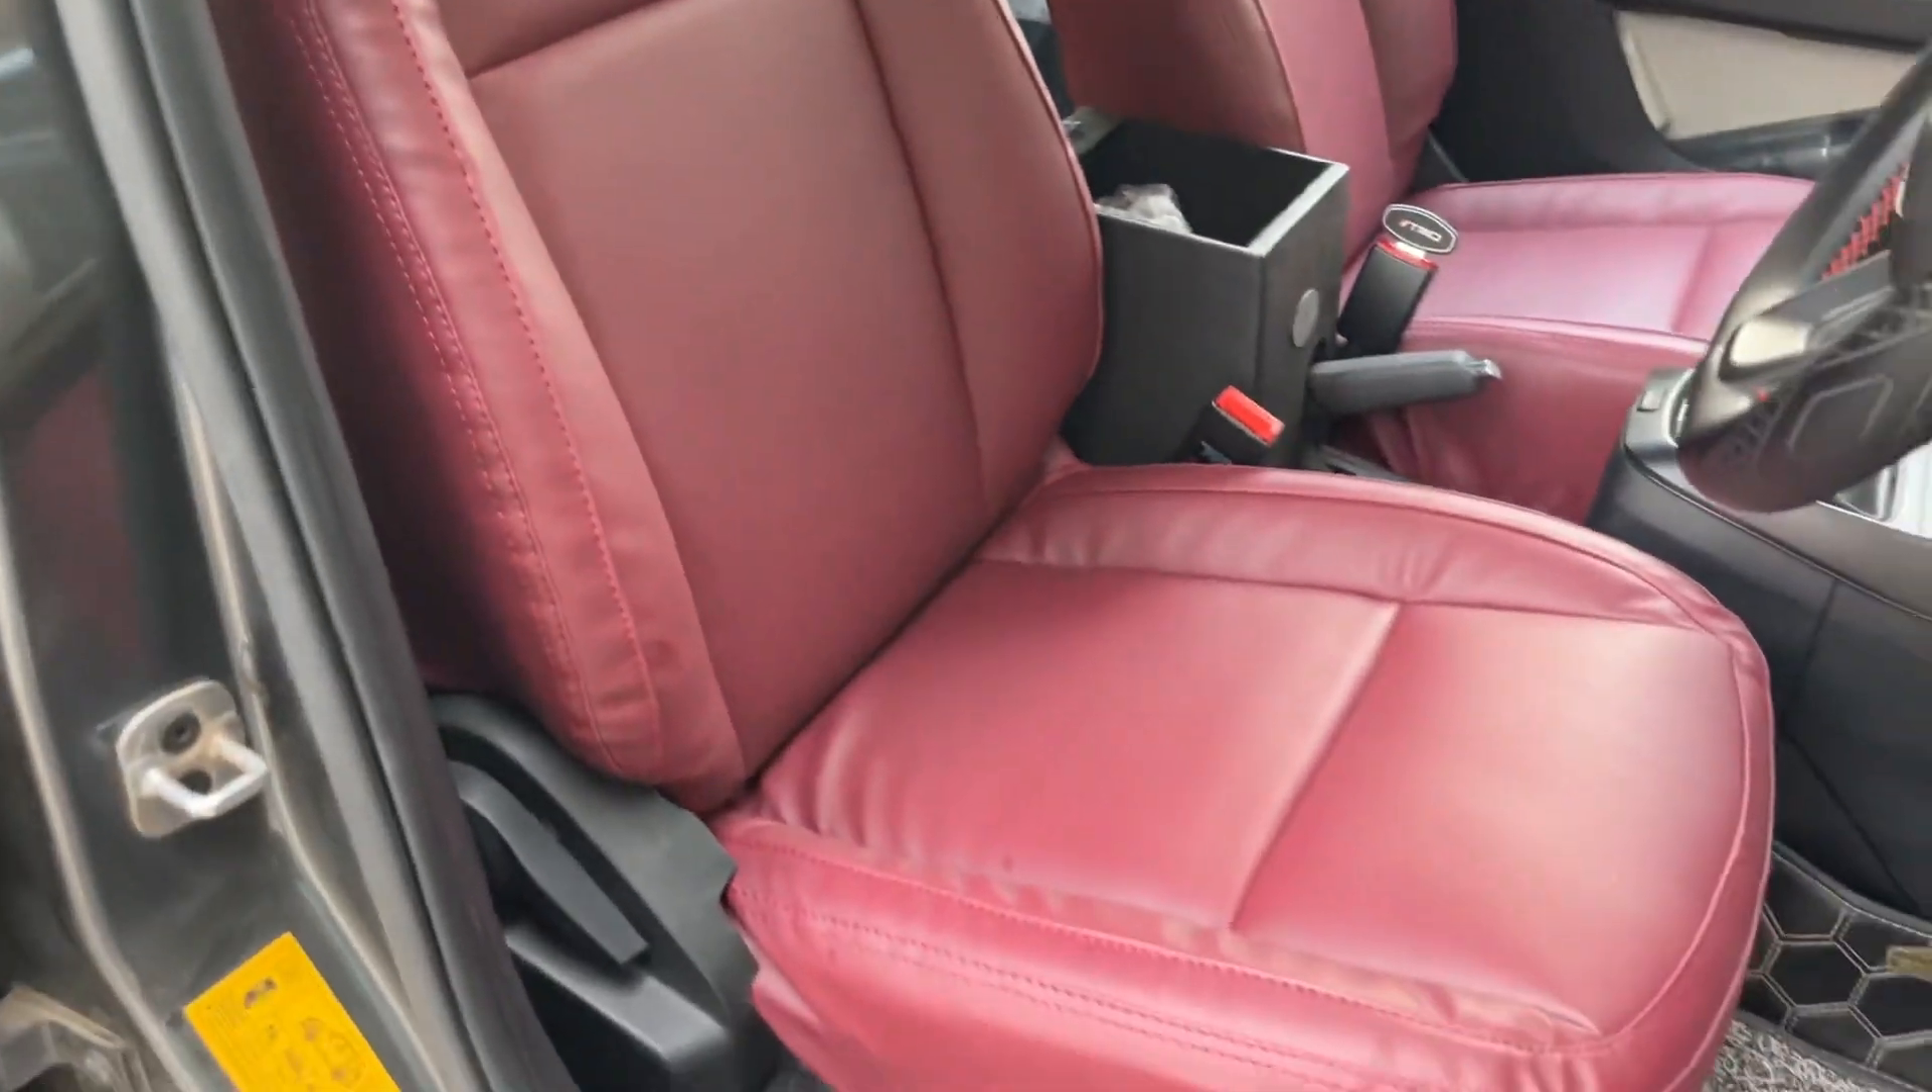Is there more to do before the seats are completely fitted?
No.